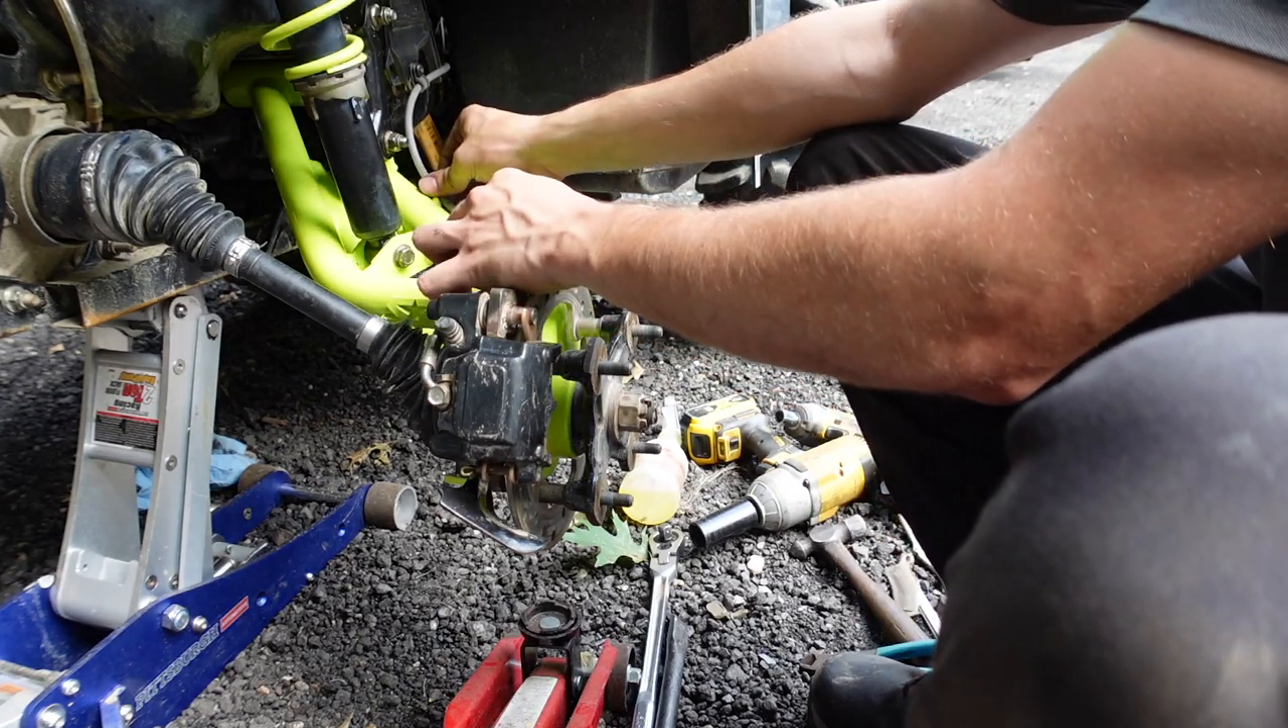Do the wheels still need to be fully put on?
Yes.